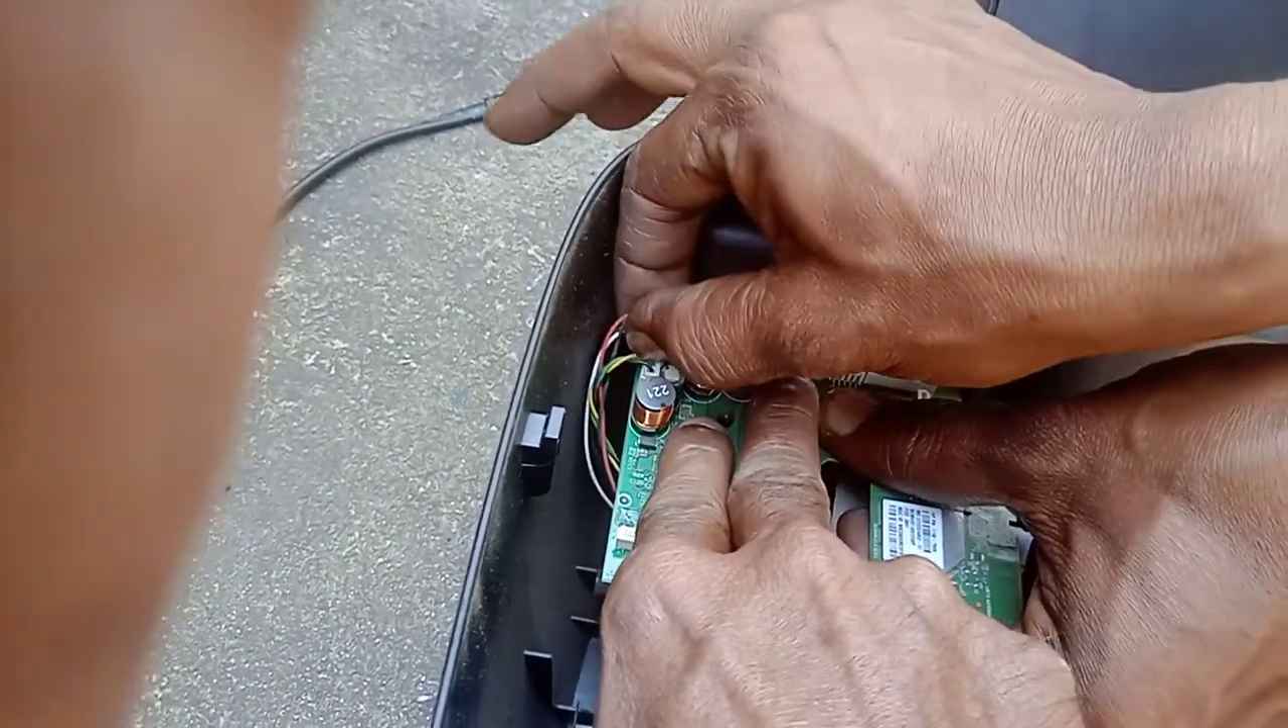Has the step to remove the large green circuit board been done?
No.